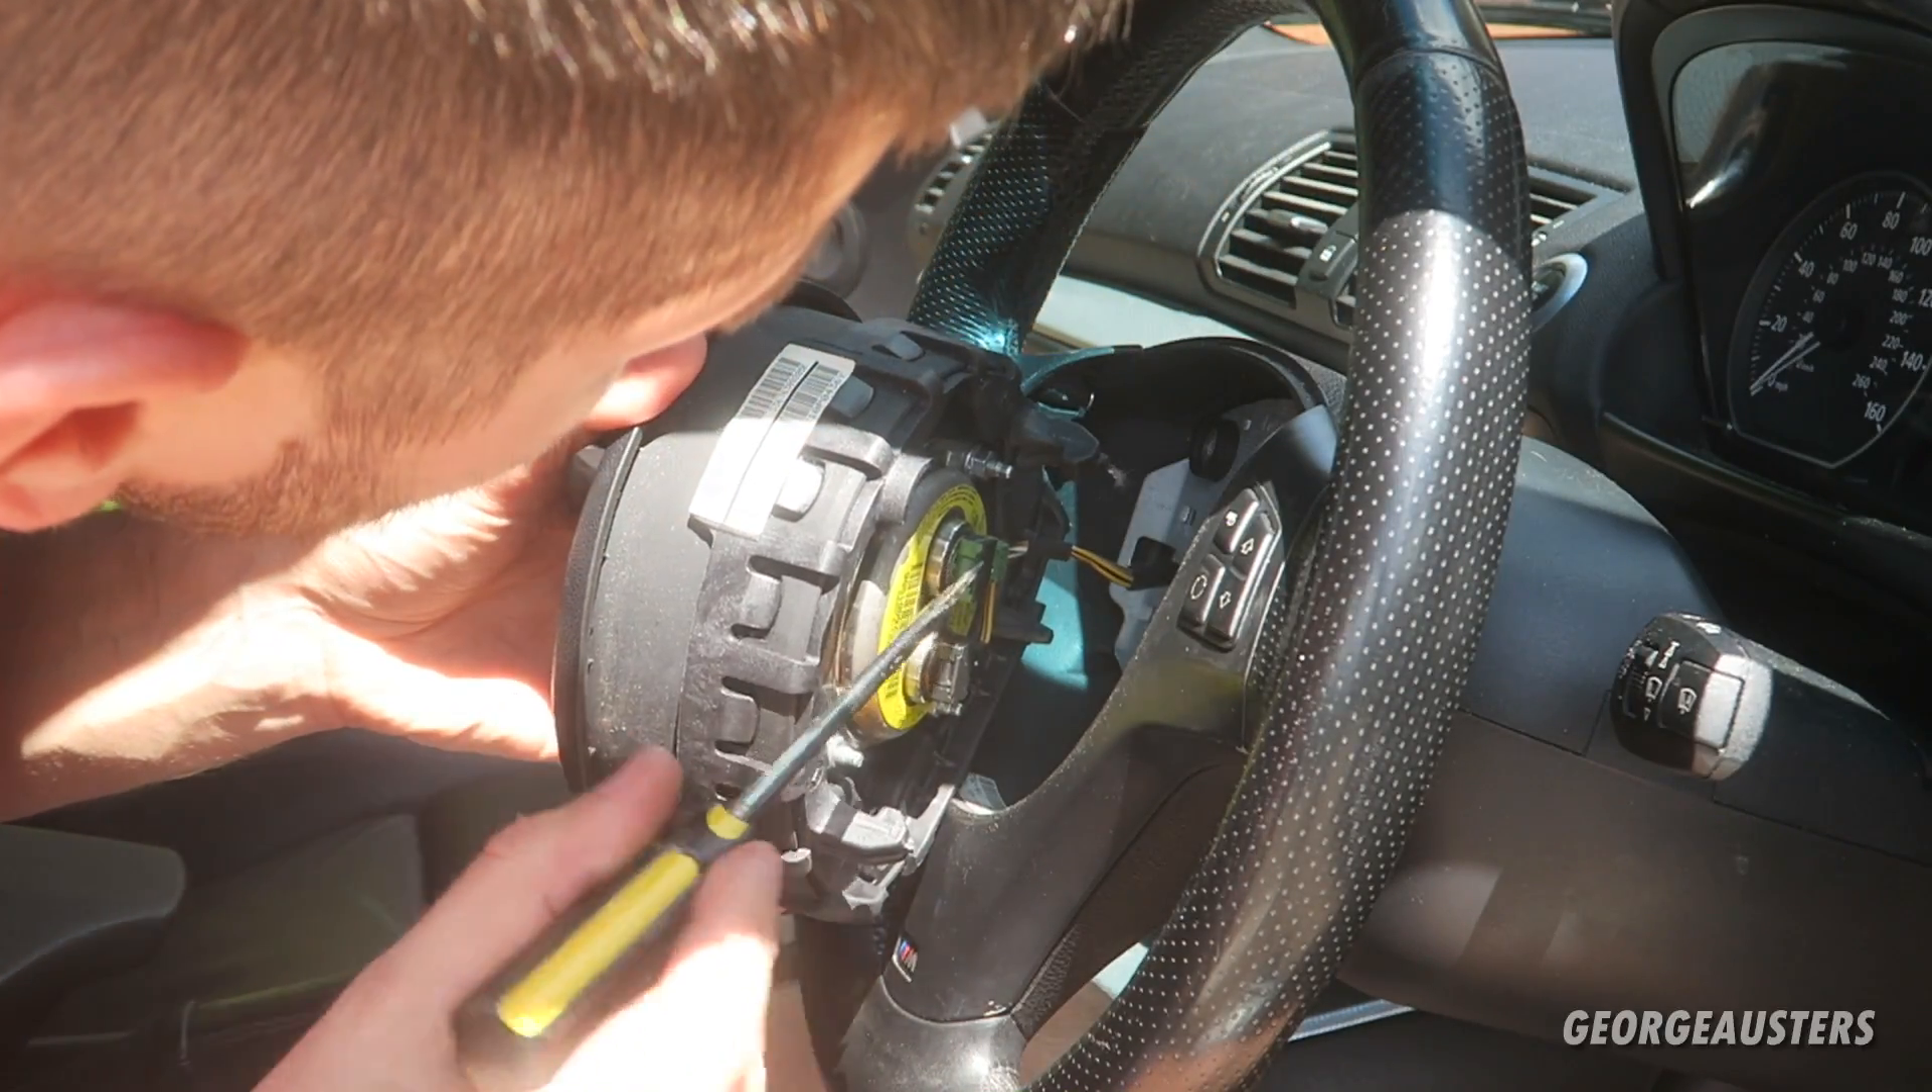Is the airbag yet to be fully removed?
Yes.